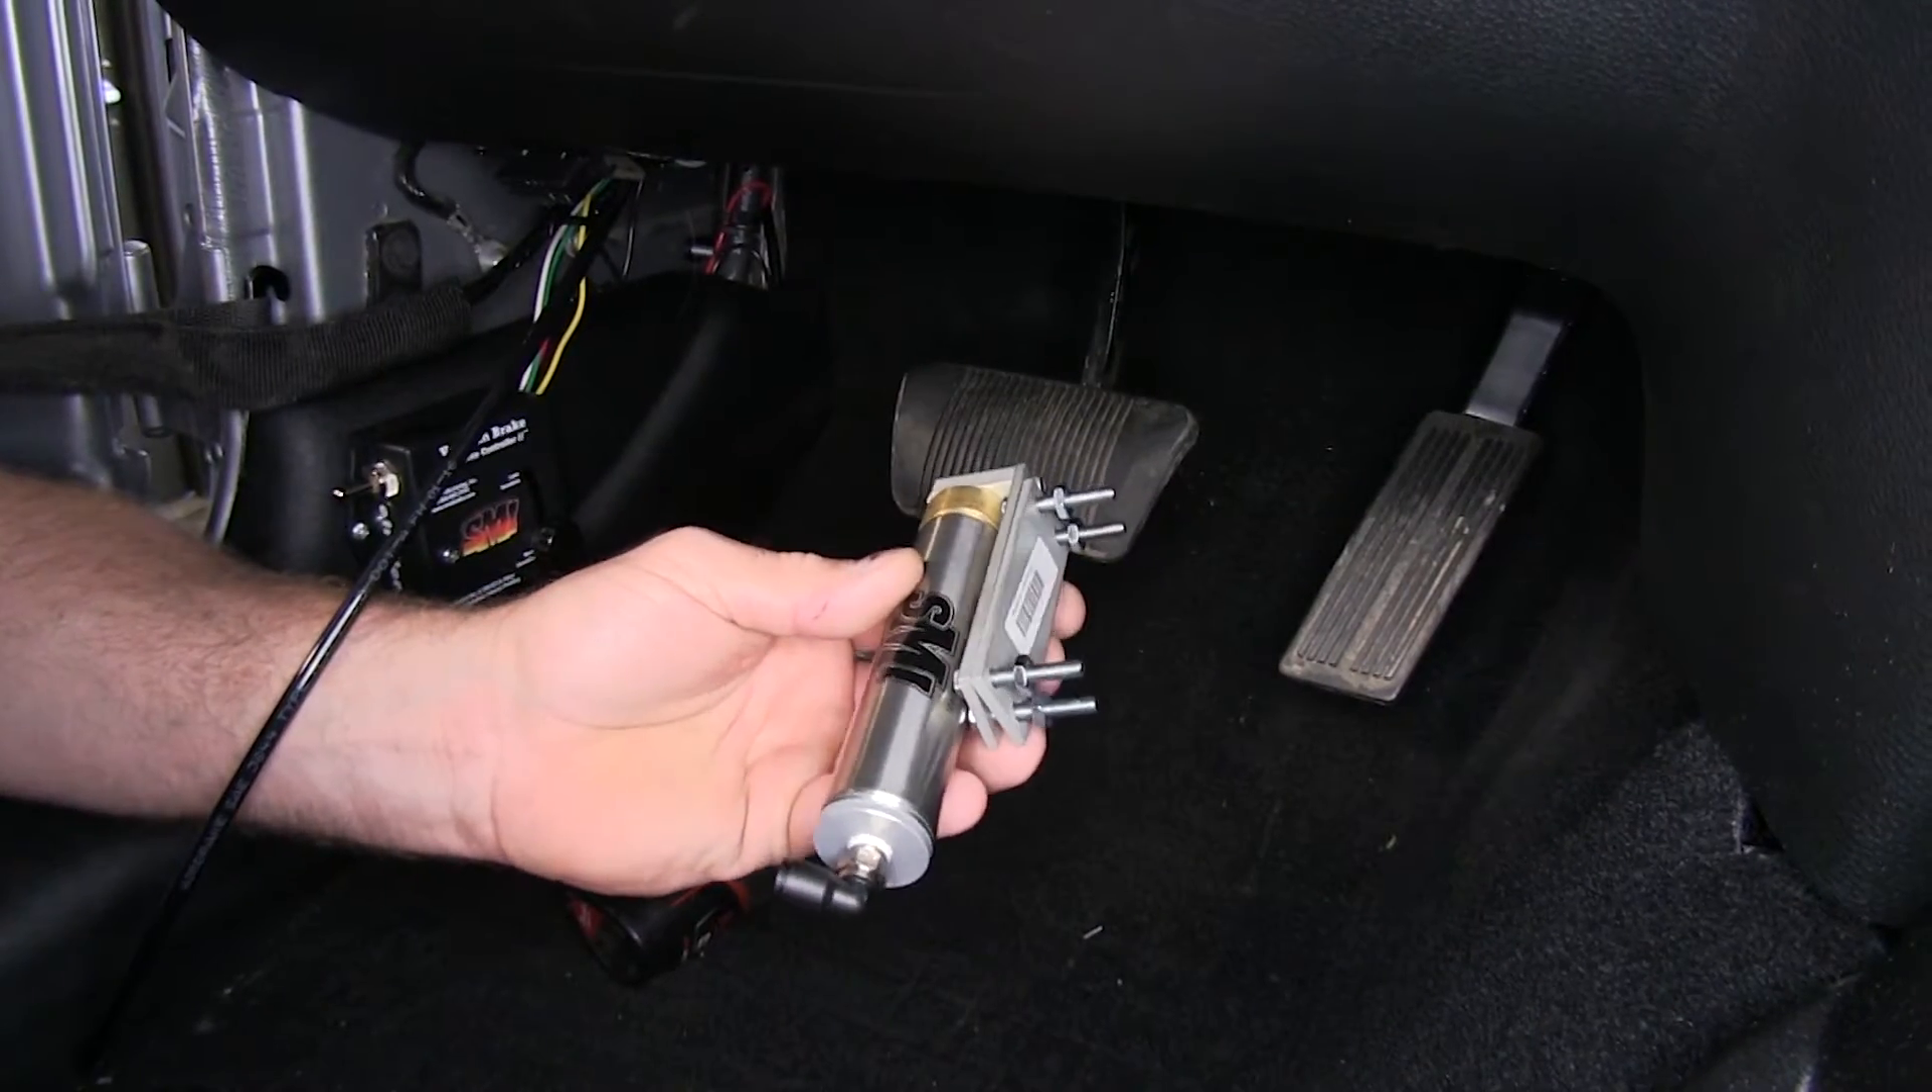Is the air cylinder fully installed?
No.